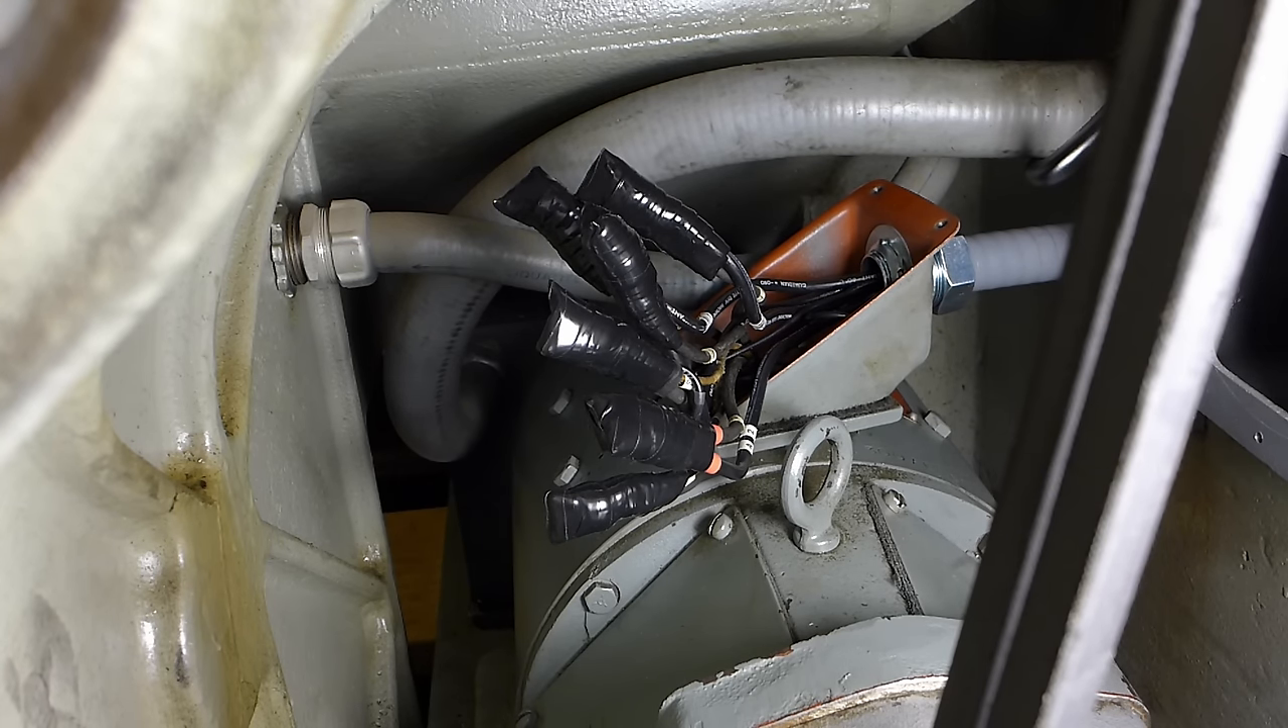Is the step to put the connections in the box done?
No.